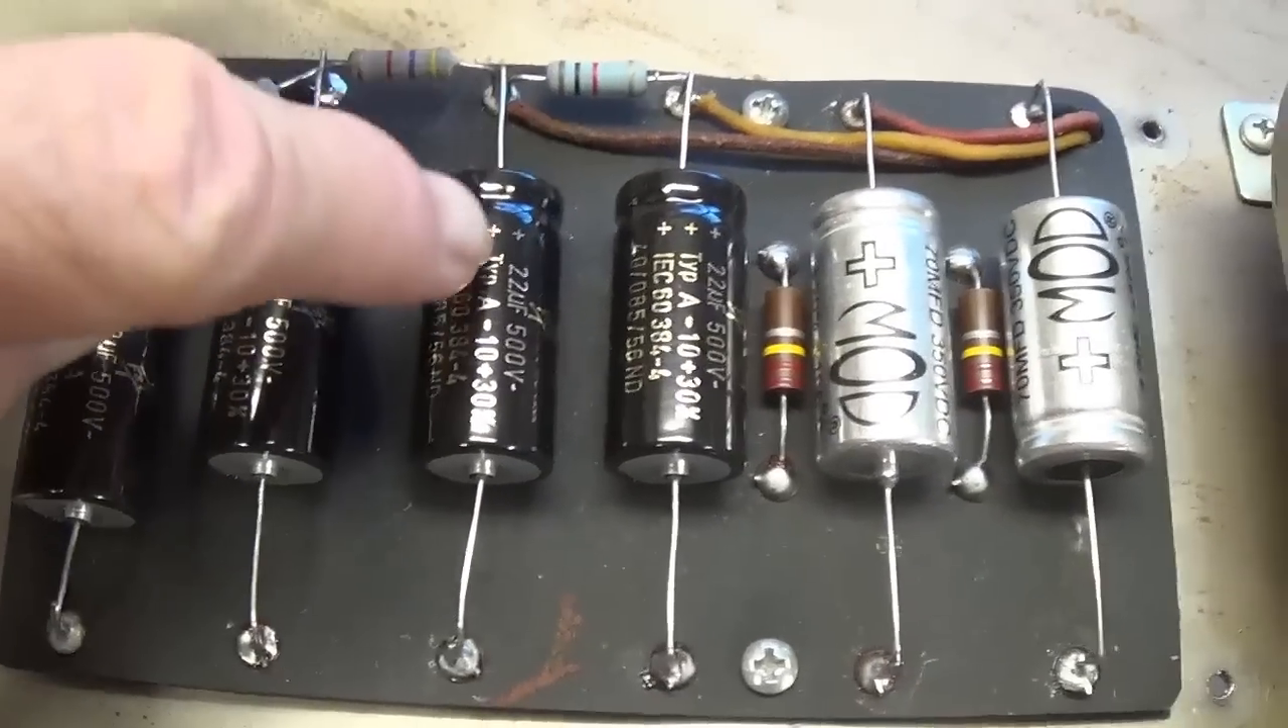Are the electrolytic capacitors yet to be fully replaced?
No.